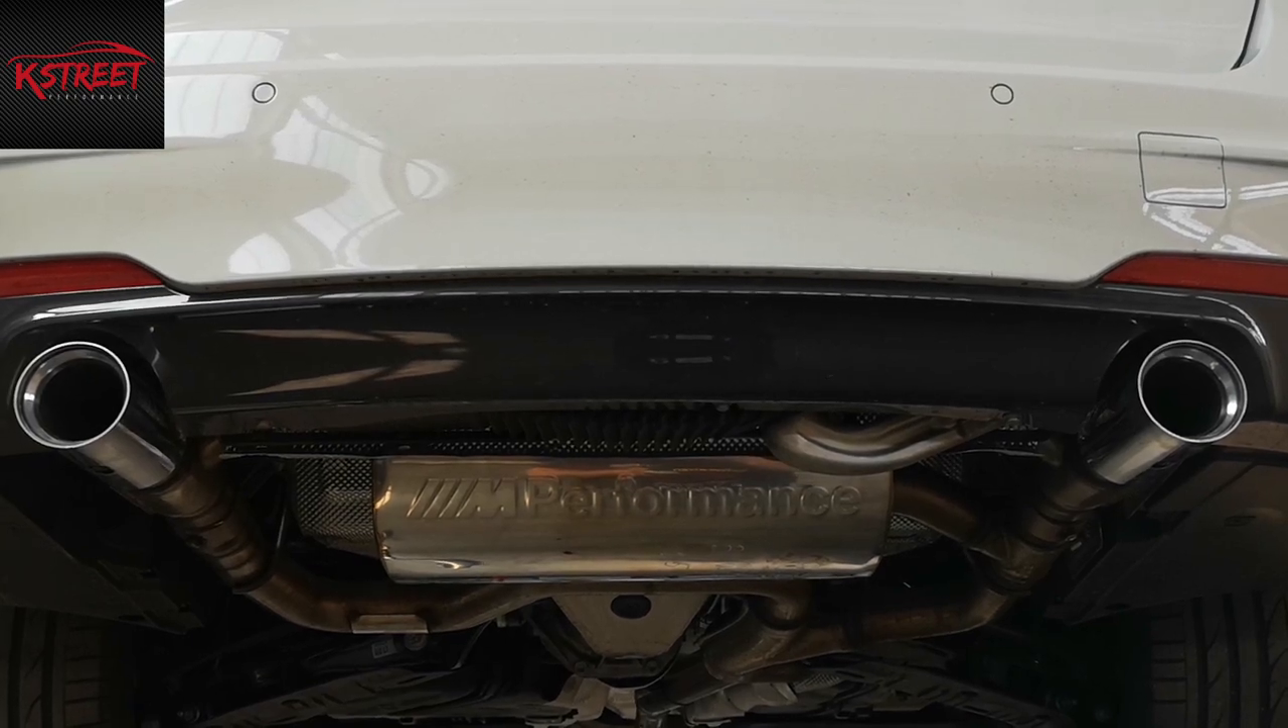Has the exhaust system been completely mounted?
Yes.